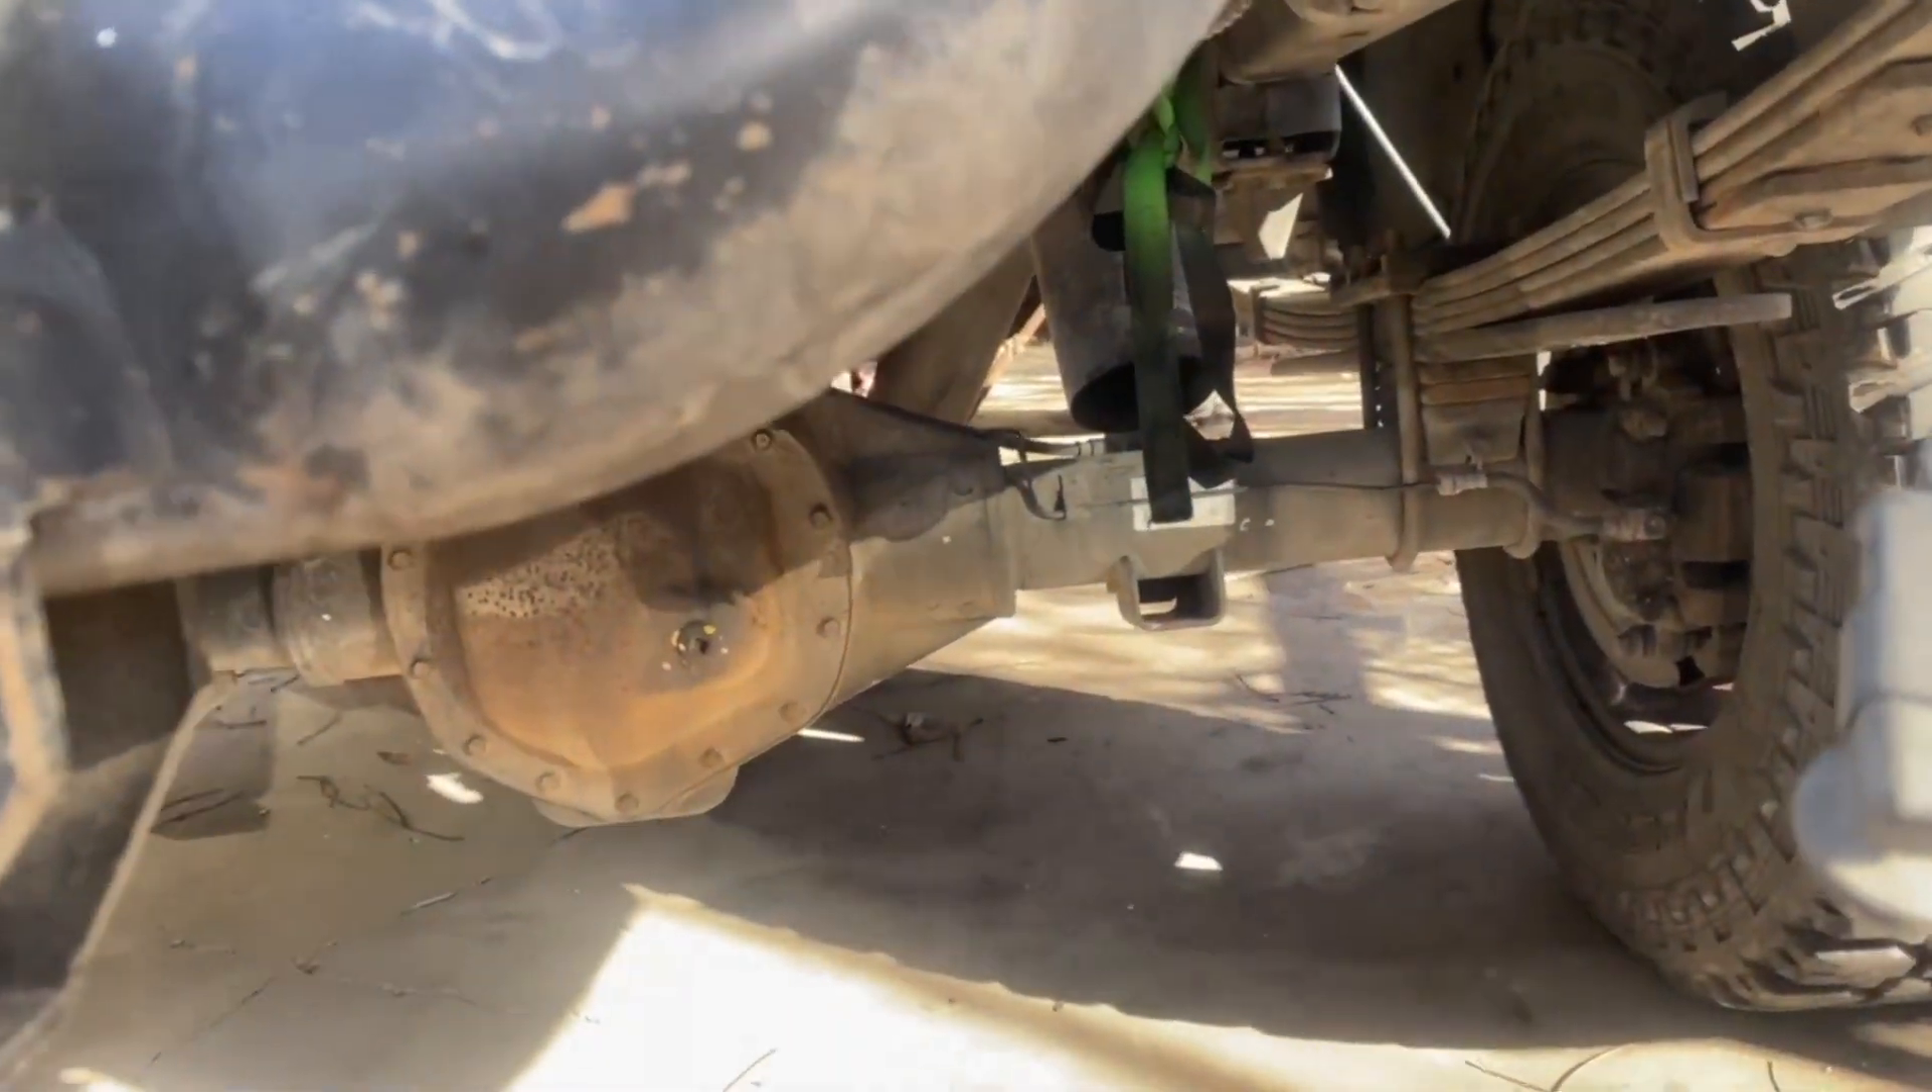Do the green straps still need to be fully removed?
Yes.